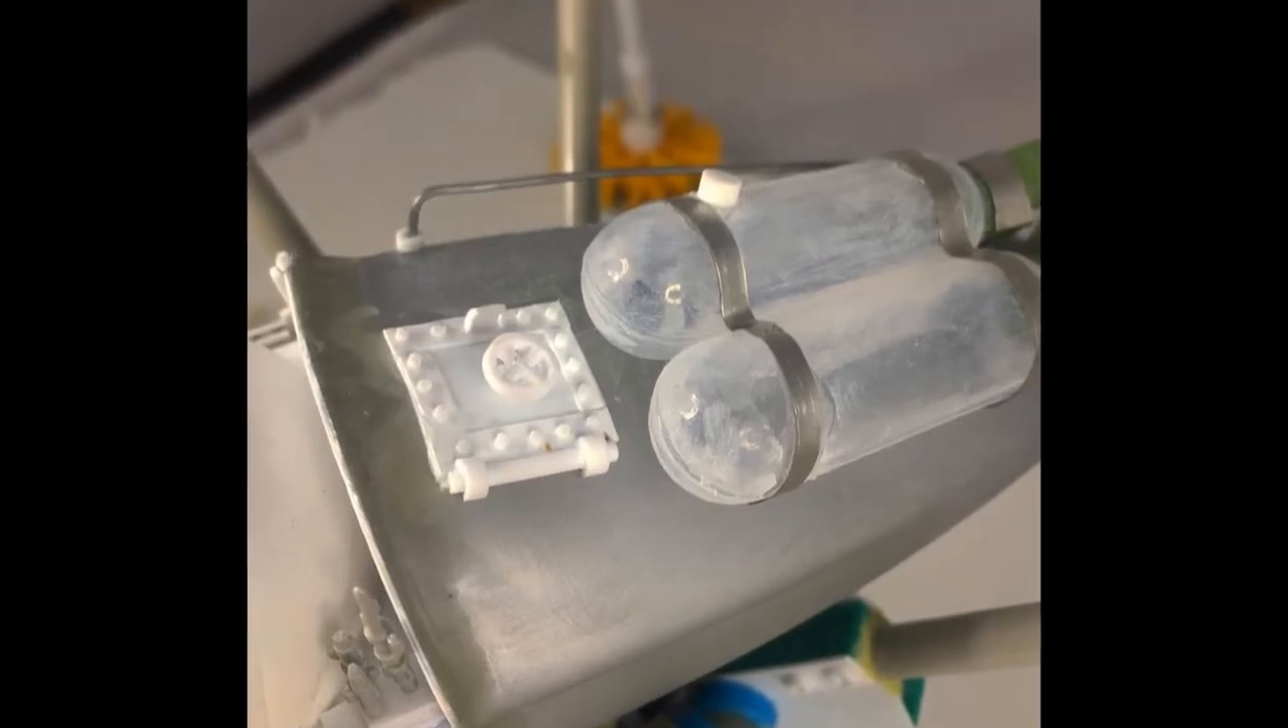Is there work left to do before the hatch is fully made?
No.